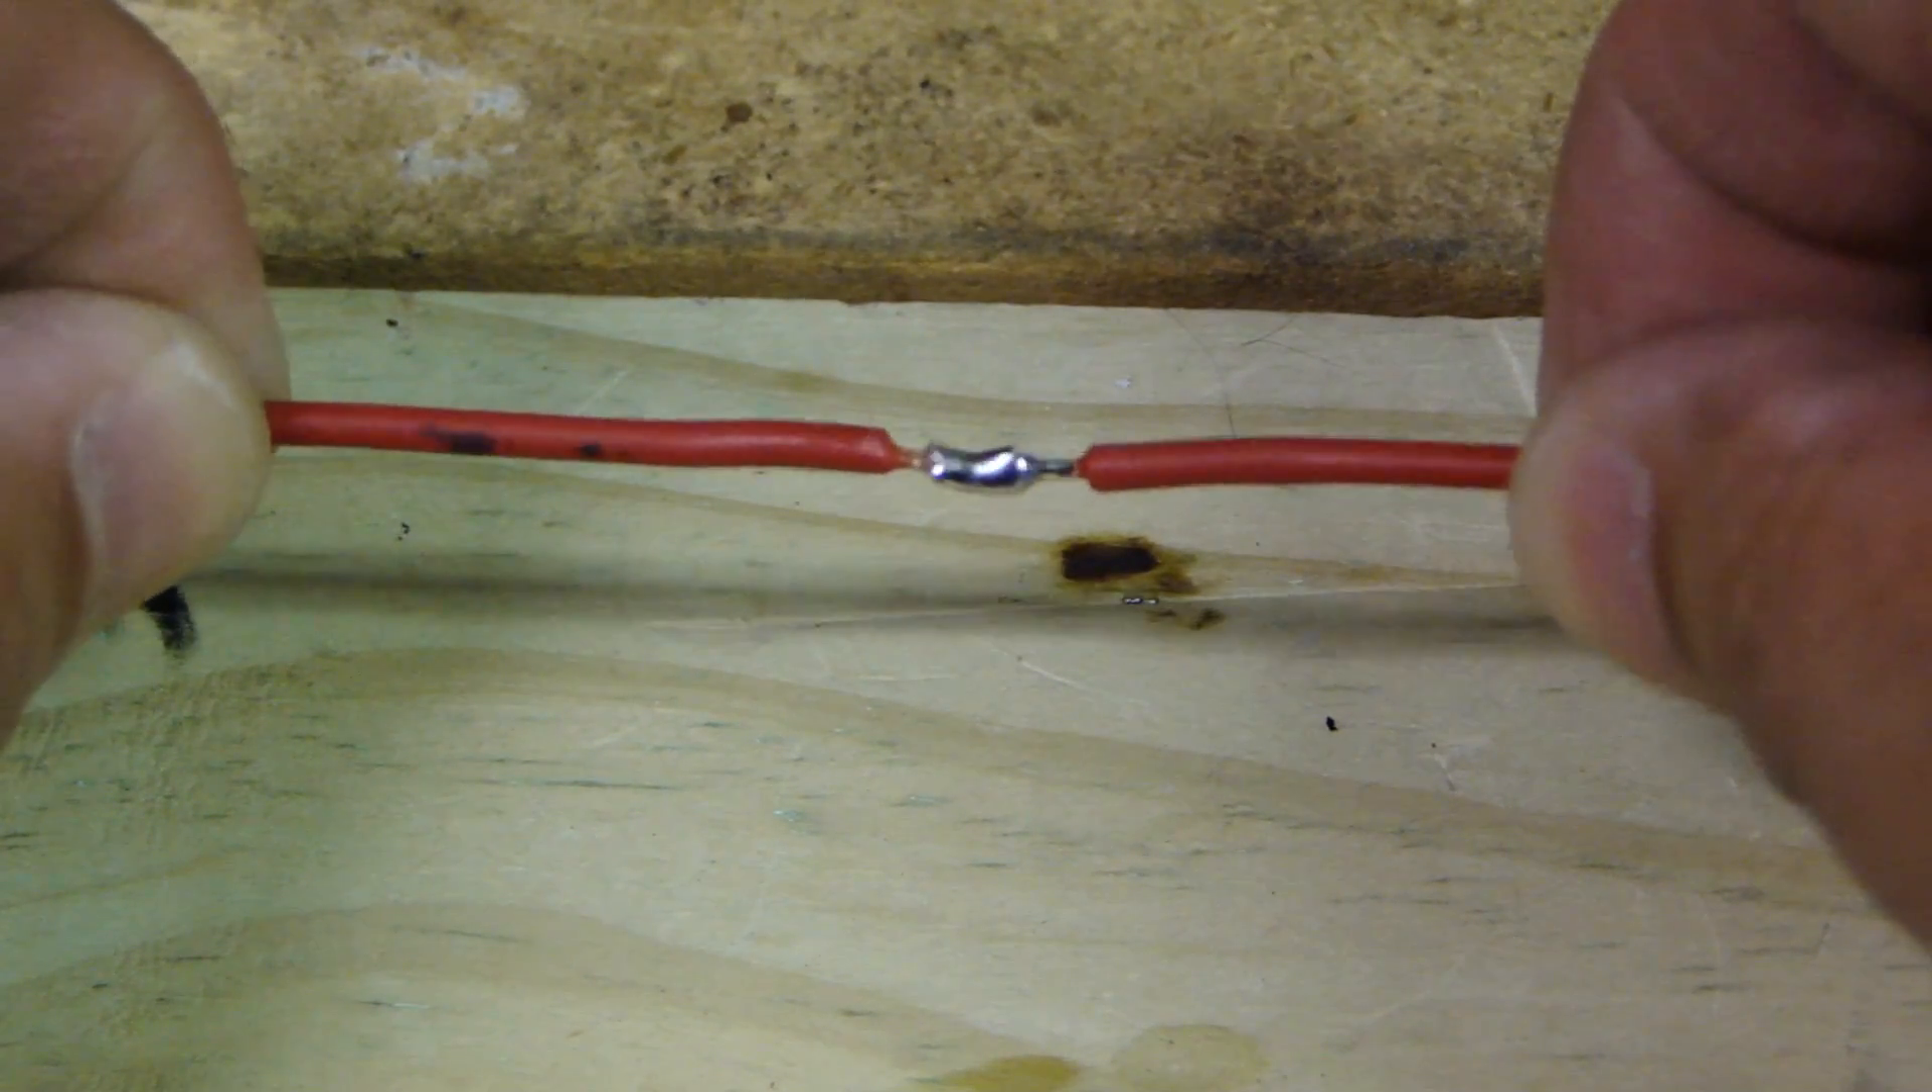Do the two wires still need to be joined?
No.